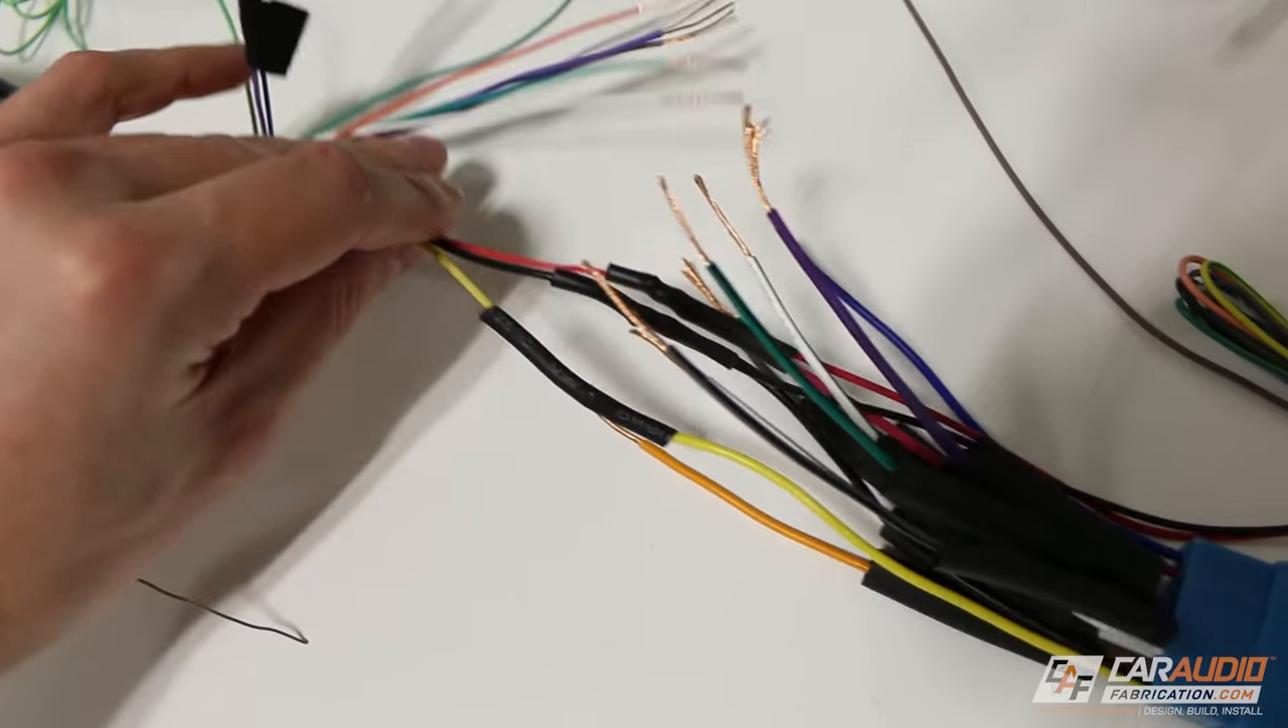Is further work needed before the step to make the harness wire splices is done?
Yes.